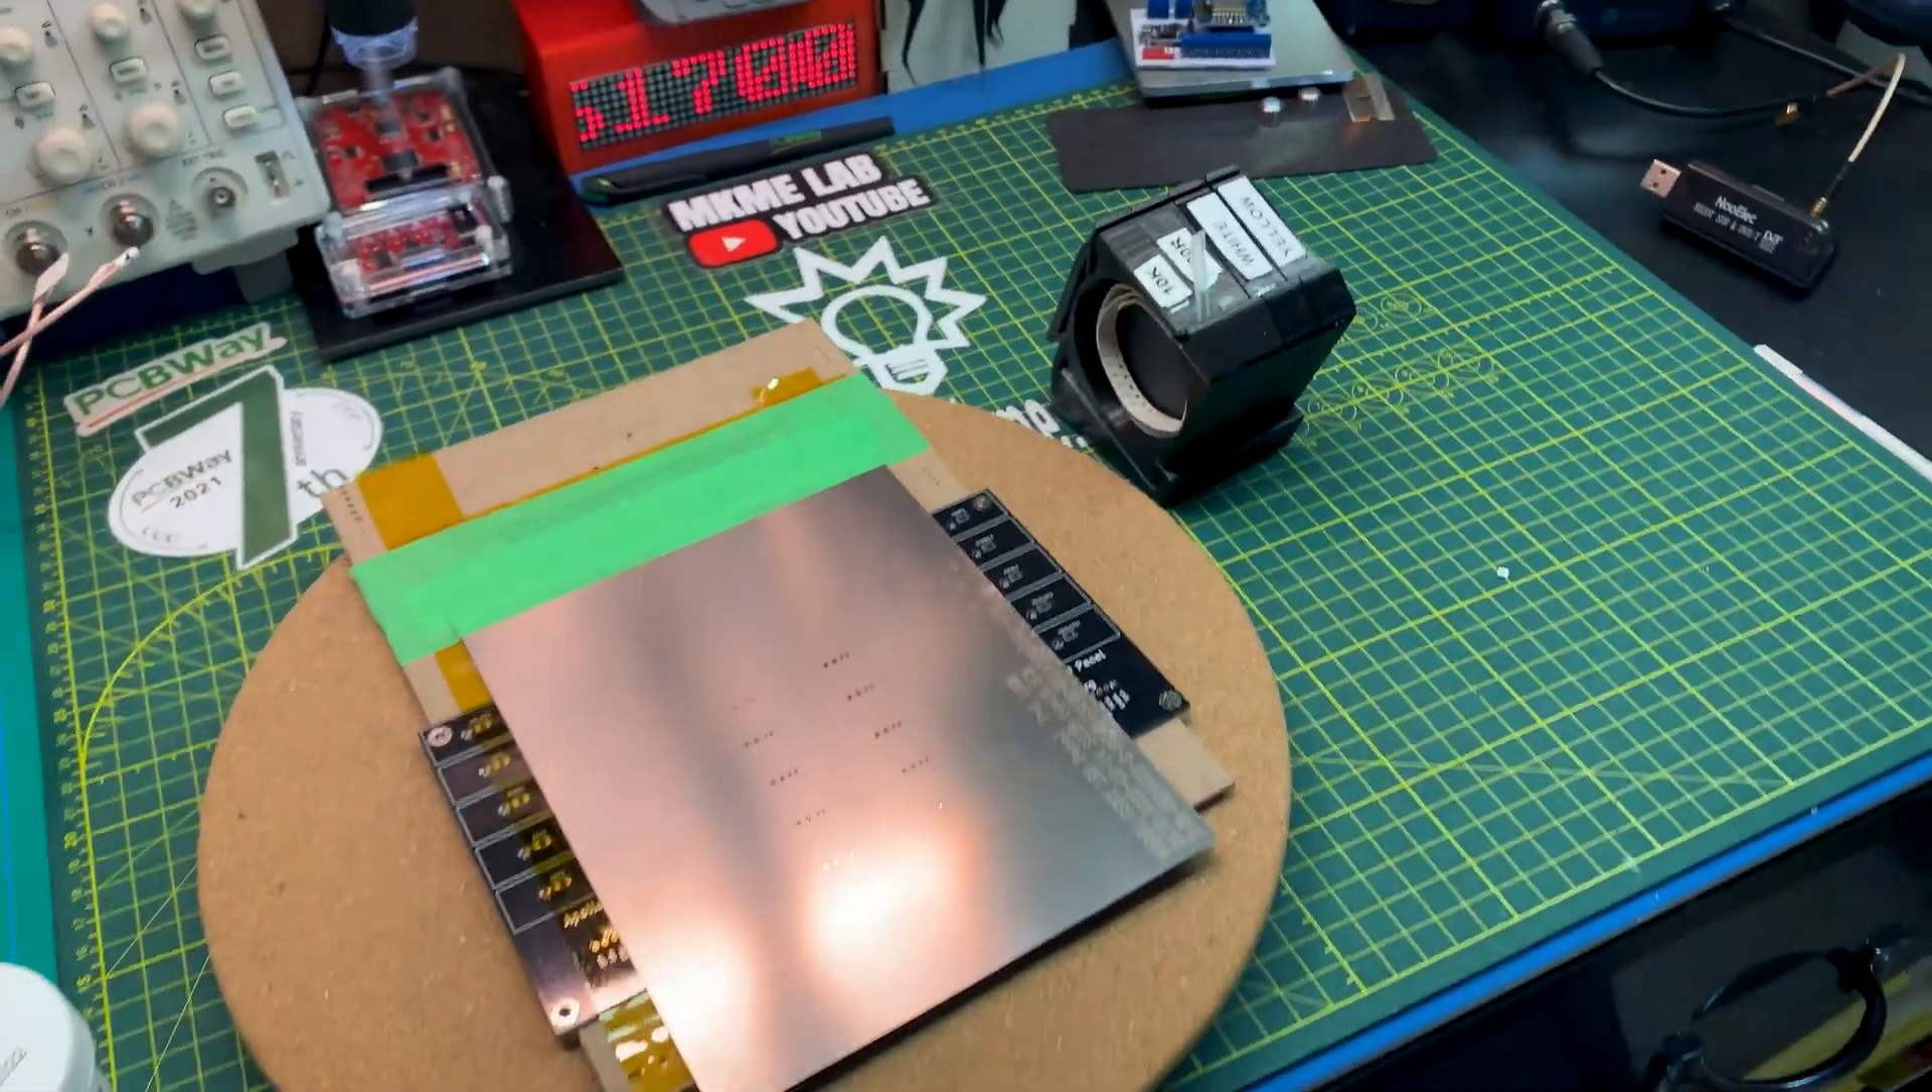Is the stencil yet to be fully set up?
No.